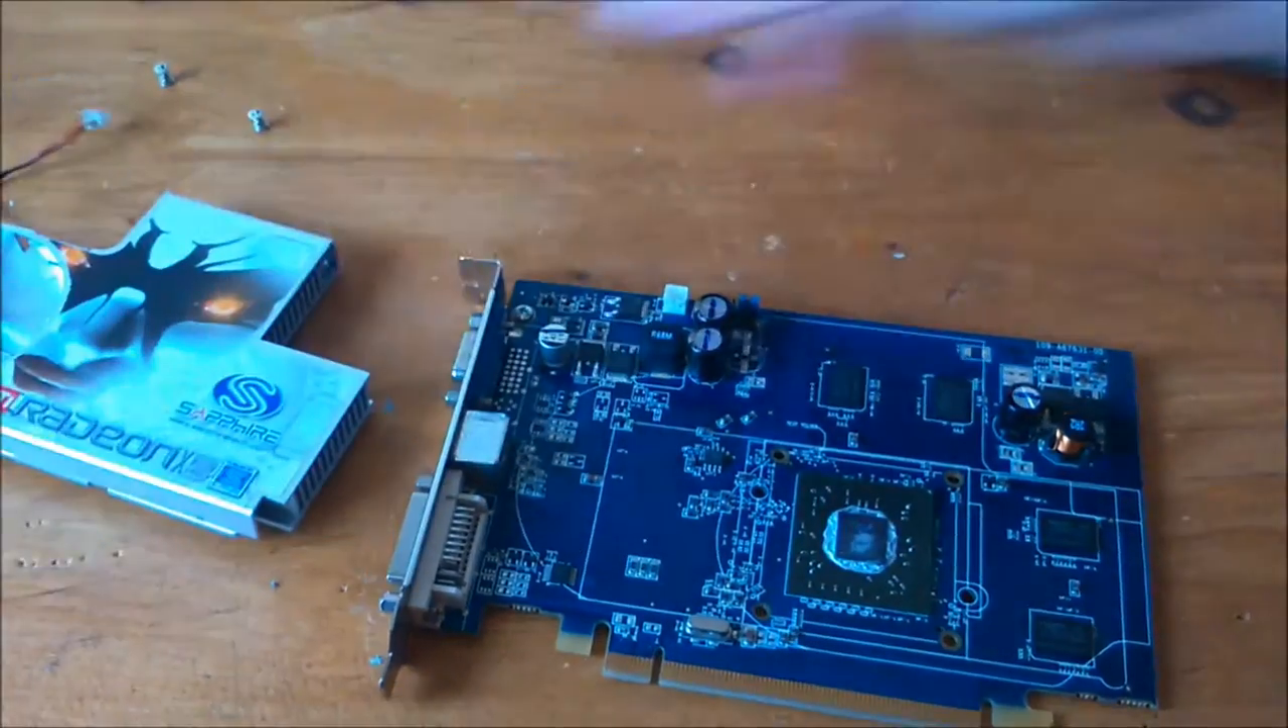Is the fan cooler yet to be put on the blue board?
Yes.